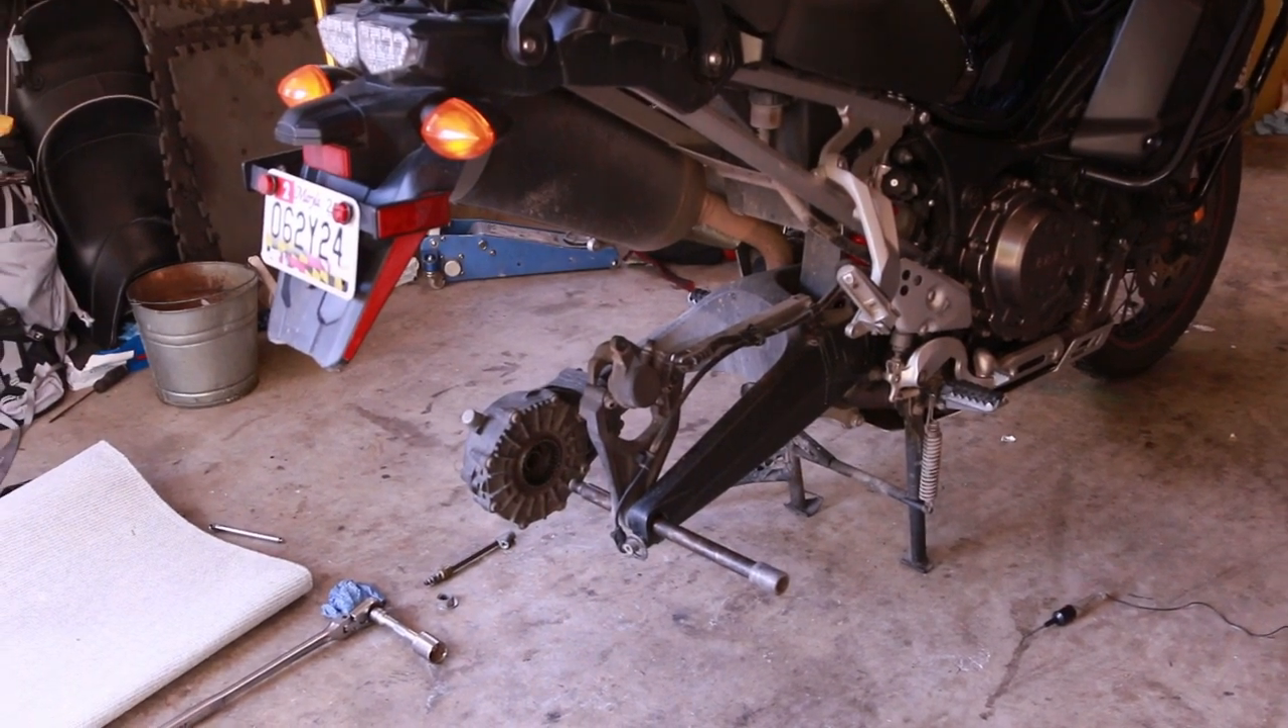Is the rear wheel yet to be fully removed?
No.